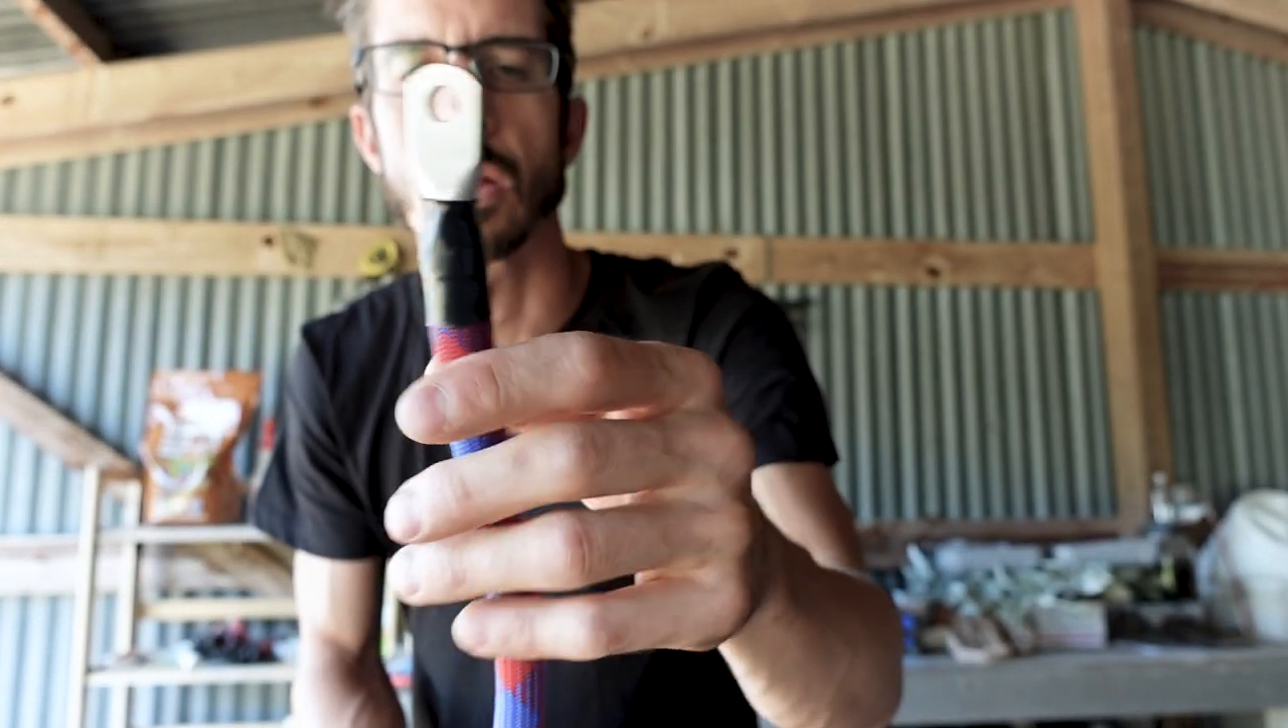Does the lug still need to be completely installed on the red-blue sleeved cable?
No.